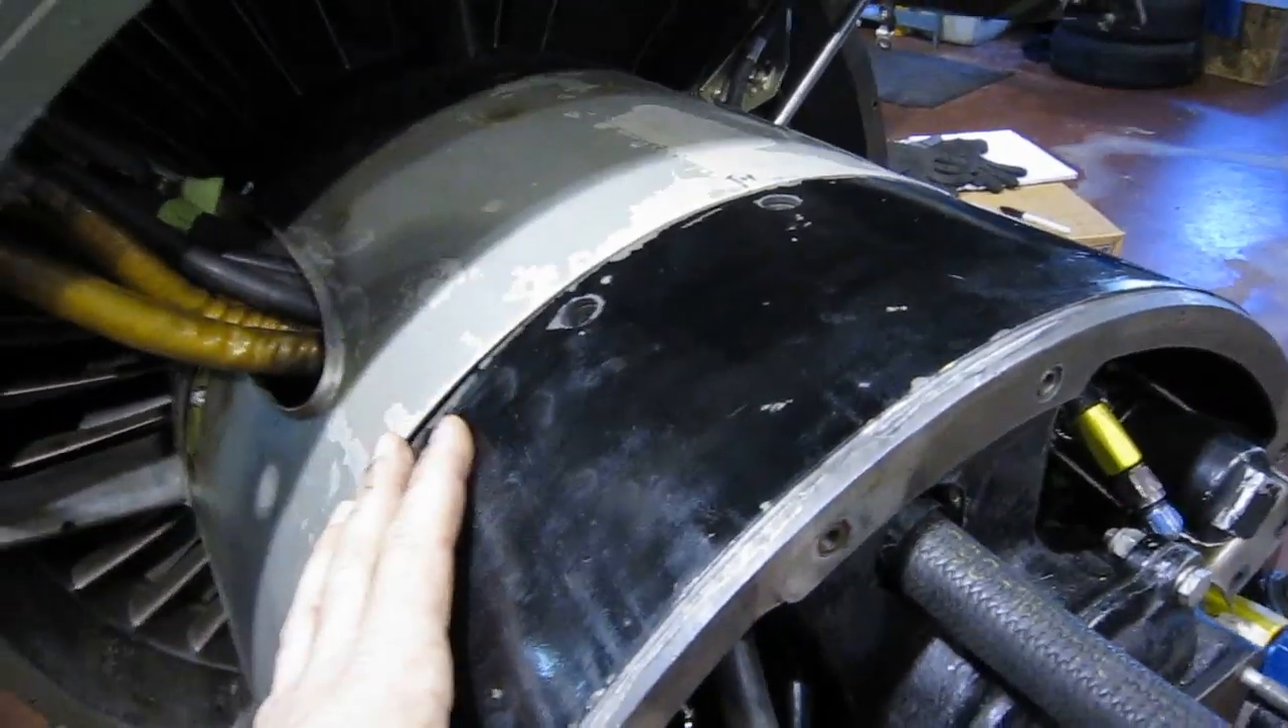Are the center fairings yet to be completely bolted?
Yes.